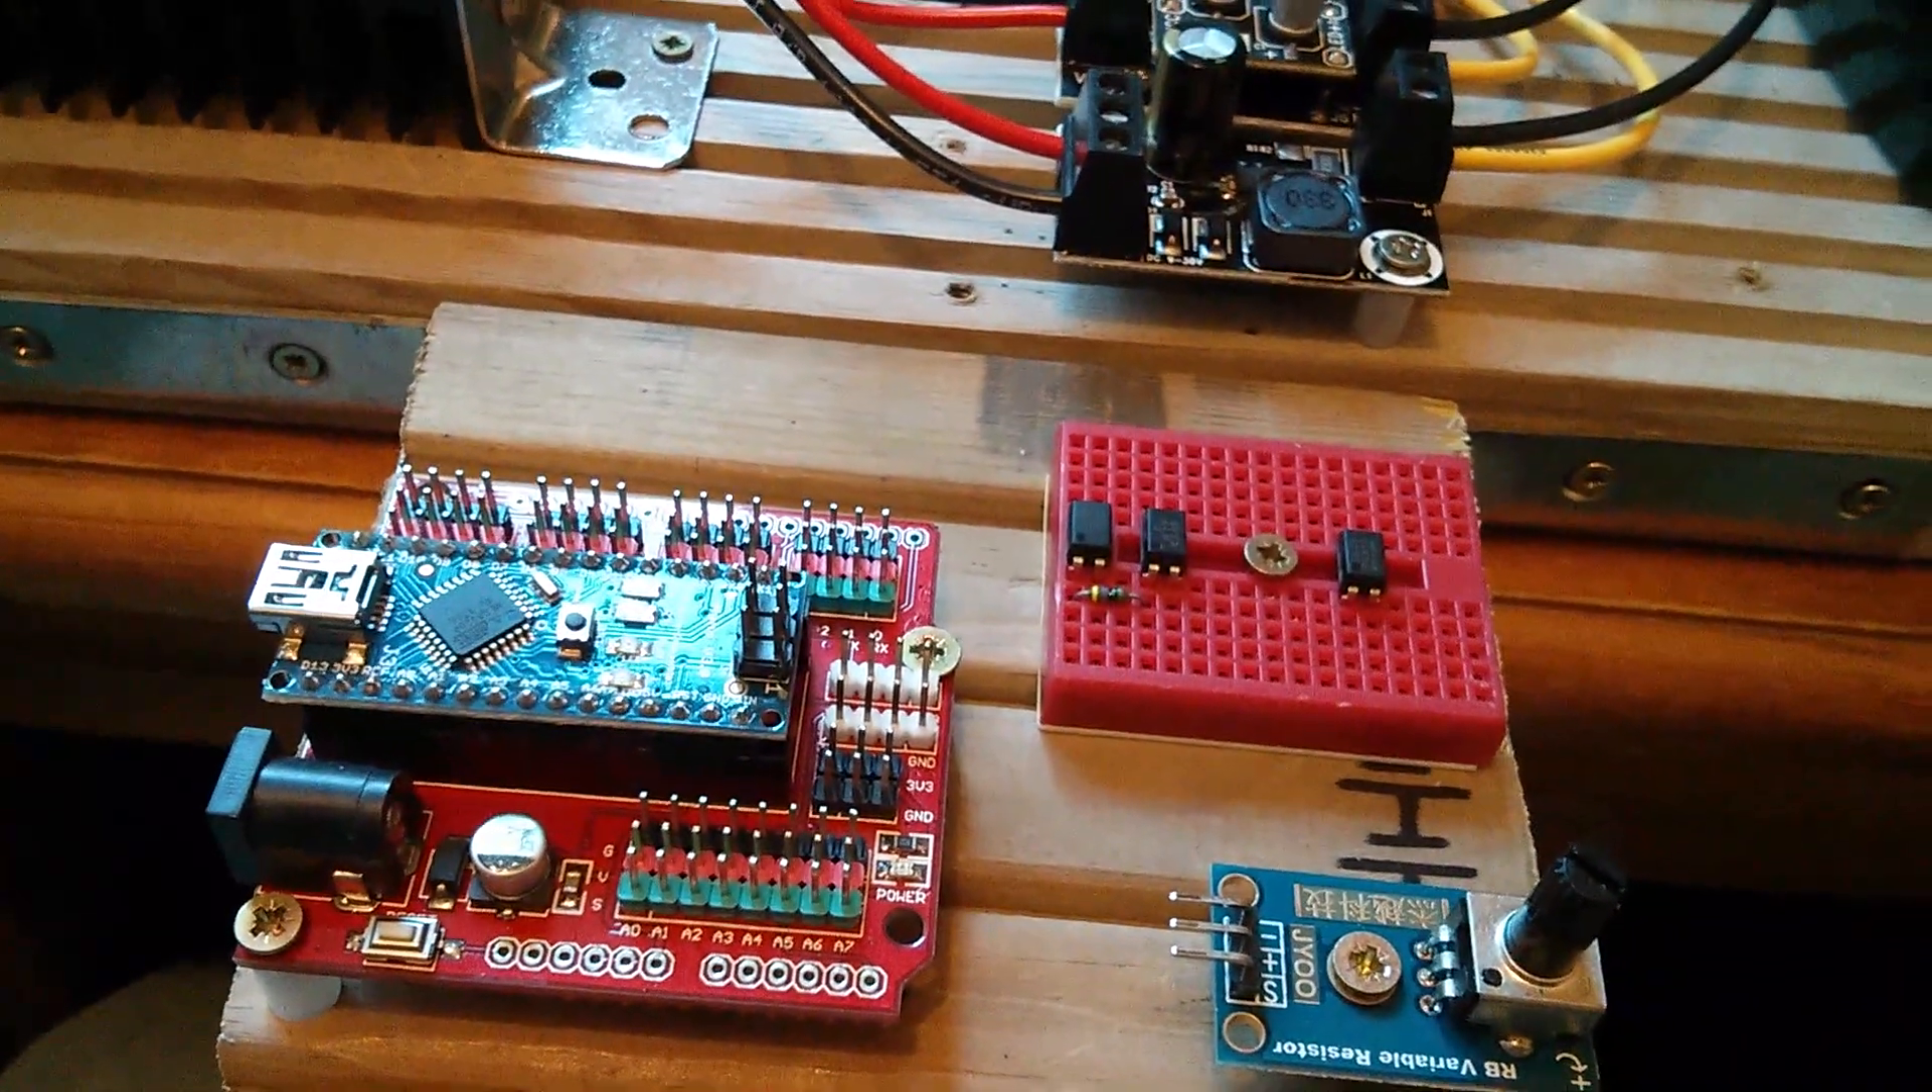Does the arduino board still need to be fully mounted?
No.